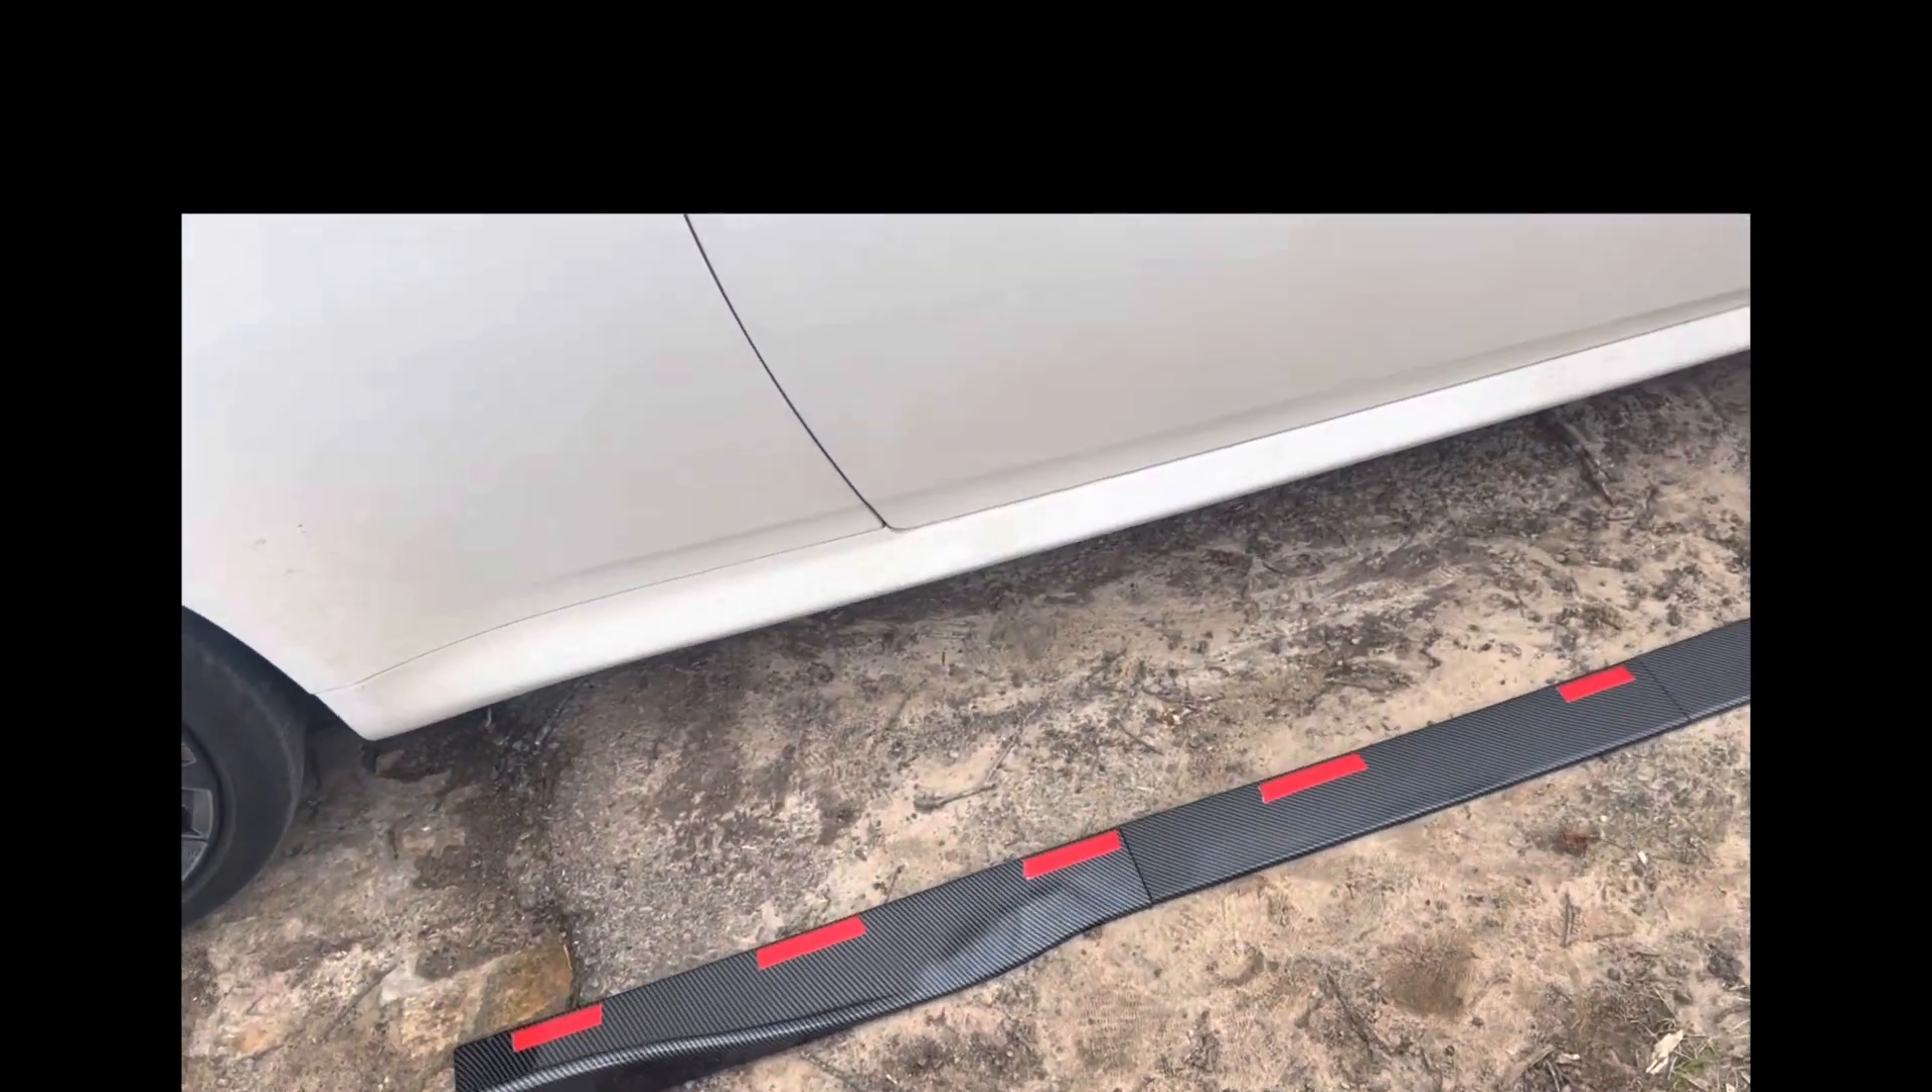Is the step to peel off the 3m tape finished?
No.